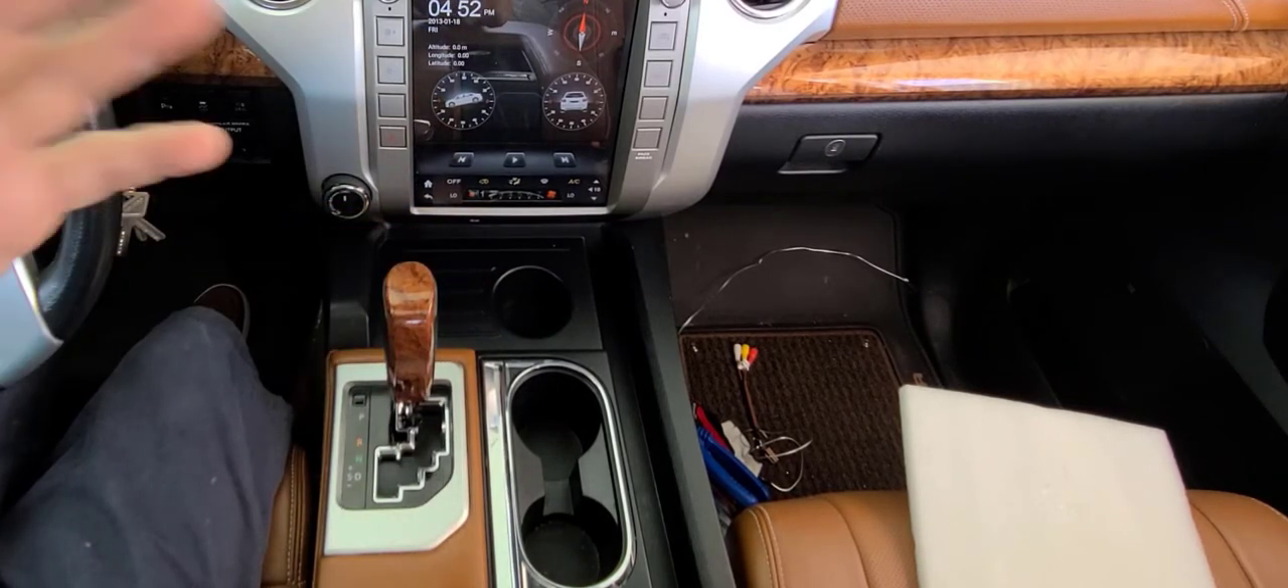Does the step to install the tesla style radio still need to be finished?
No.